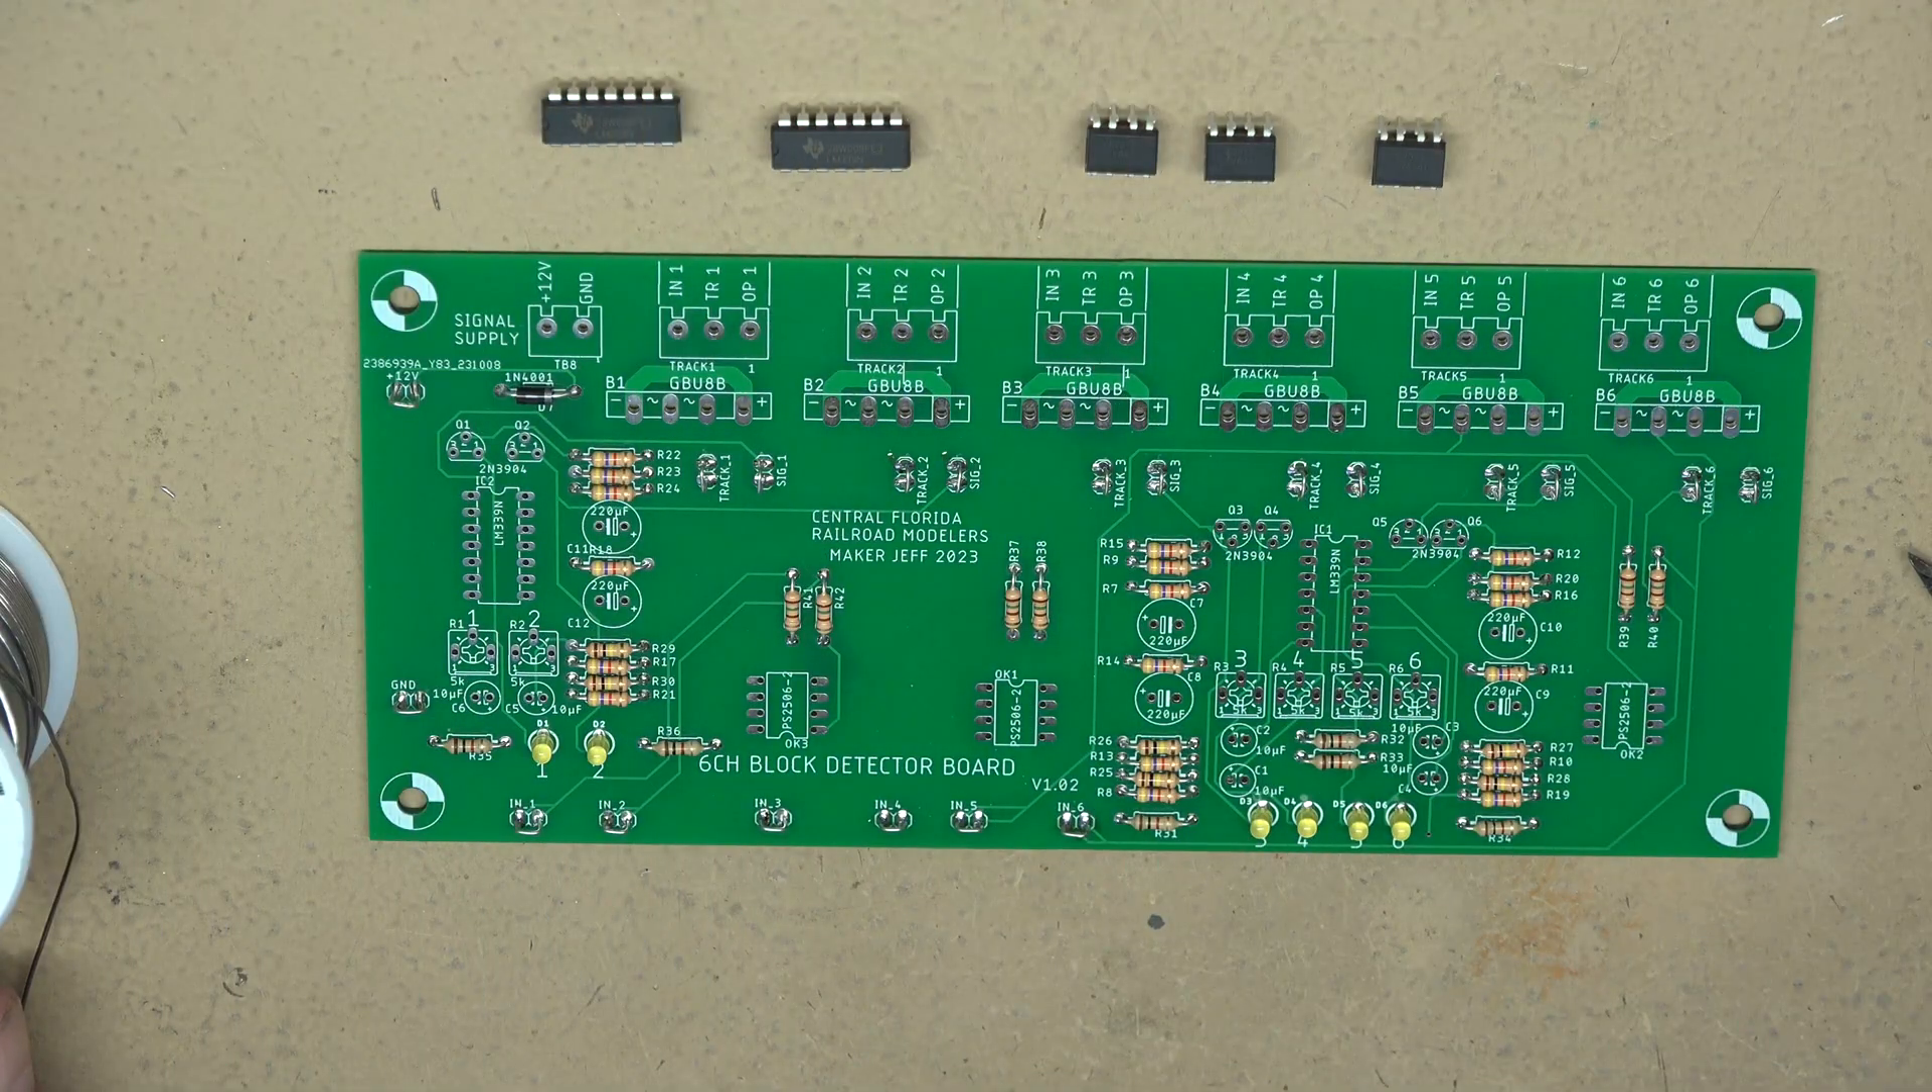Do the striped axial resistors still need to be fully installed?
No.